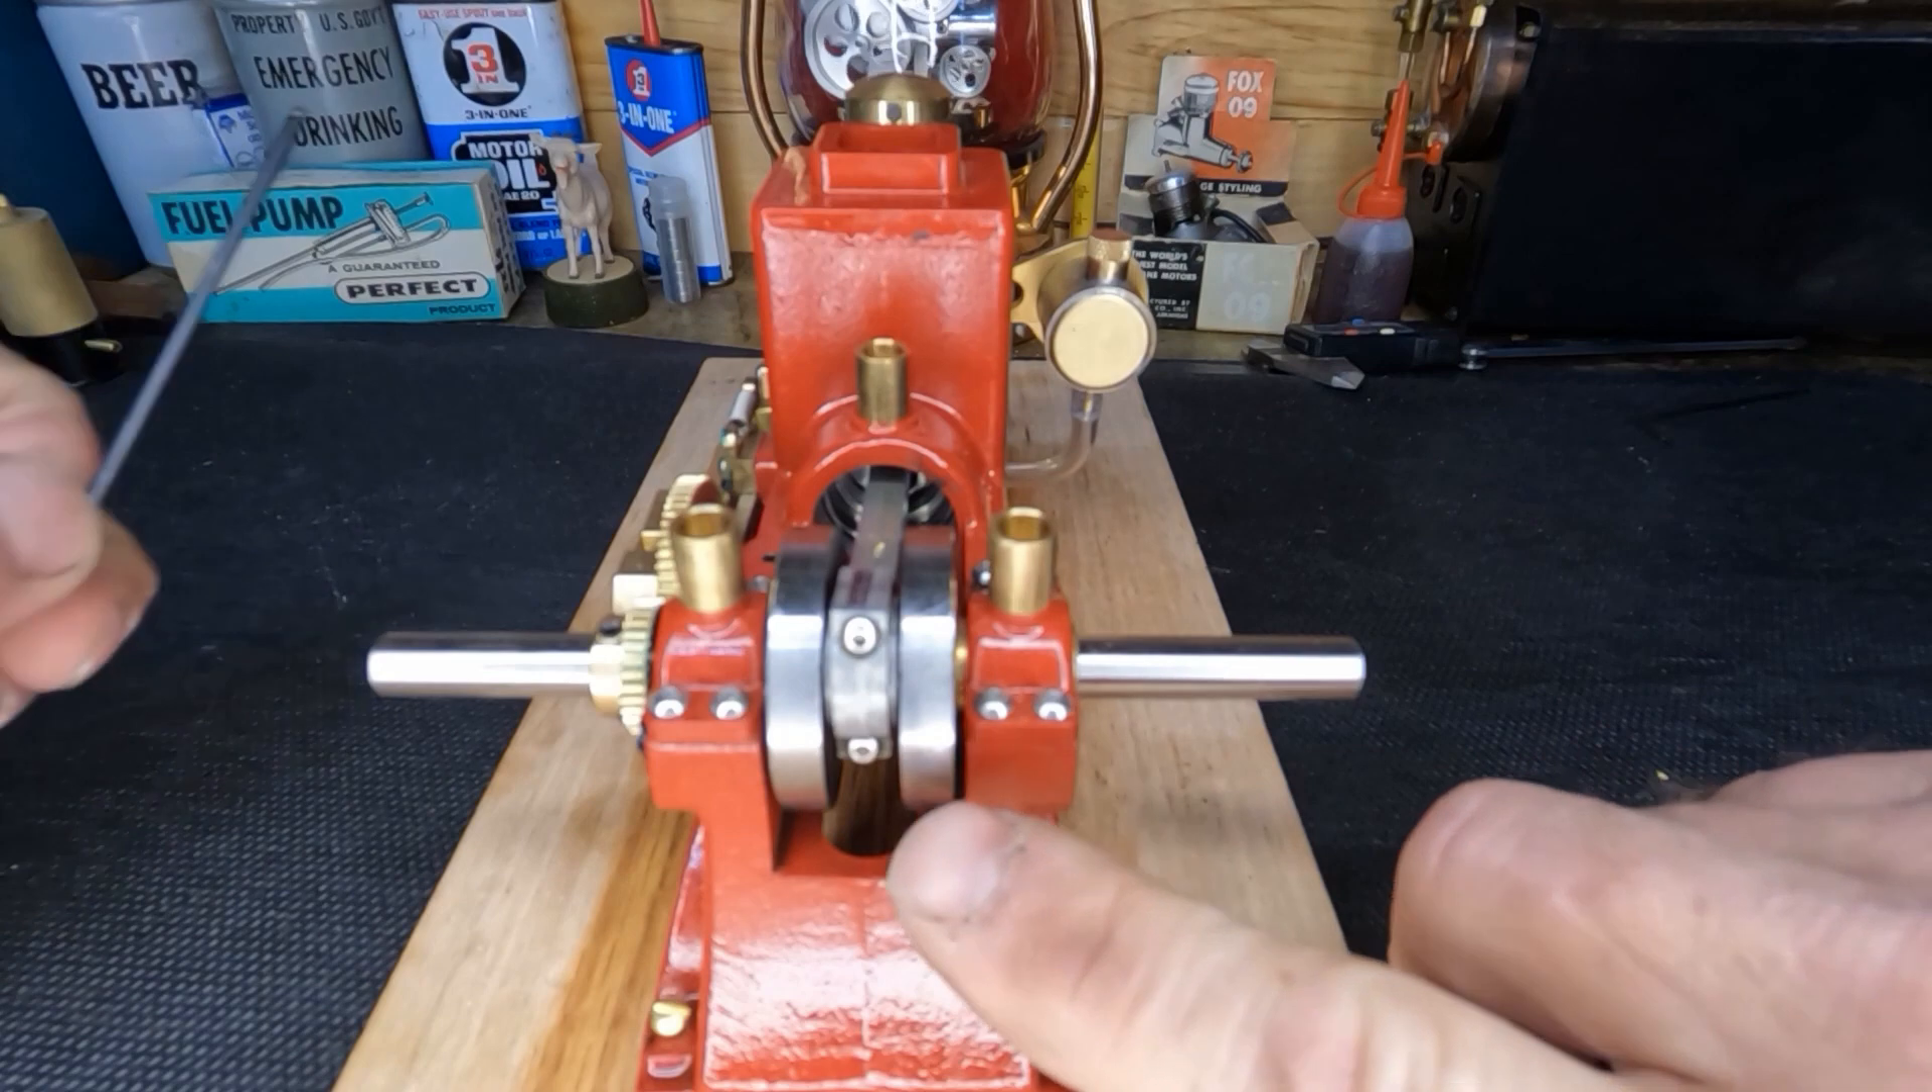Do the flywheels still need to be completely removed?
No.